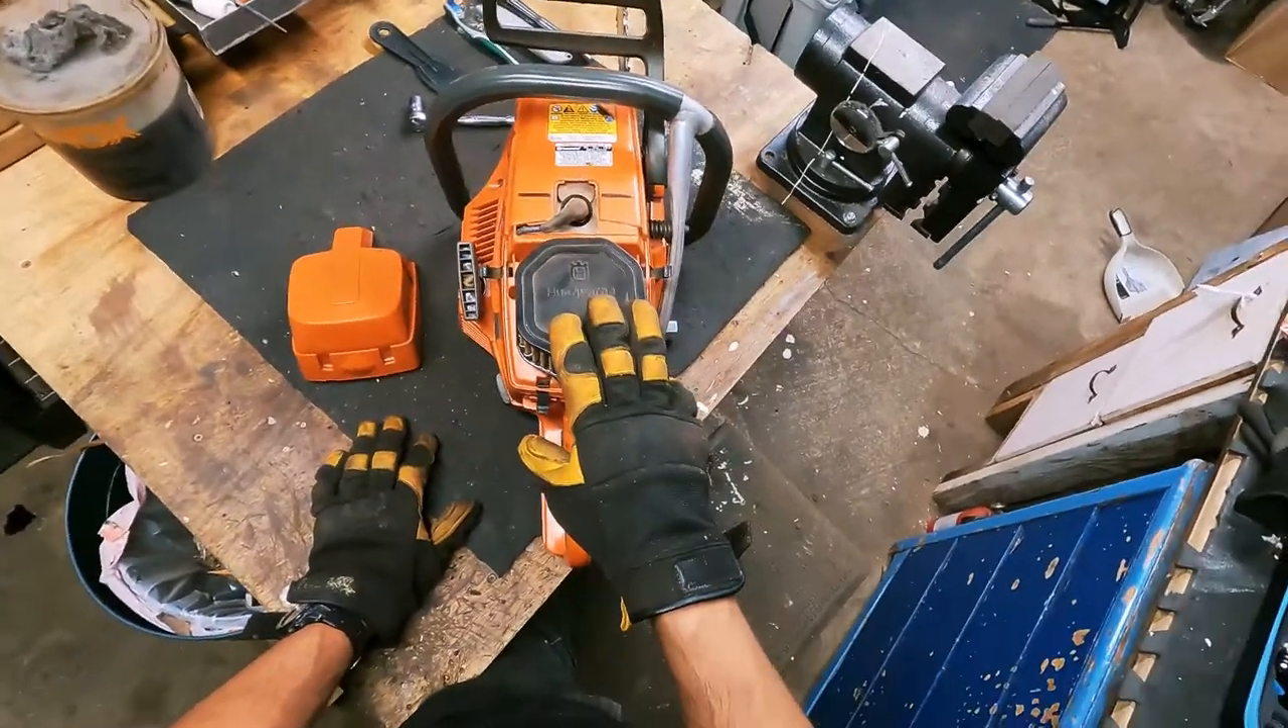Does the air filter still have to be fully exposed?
No.